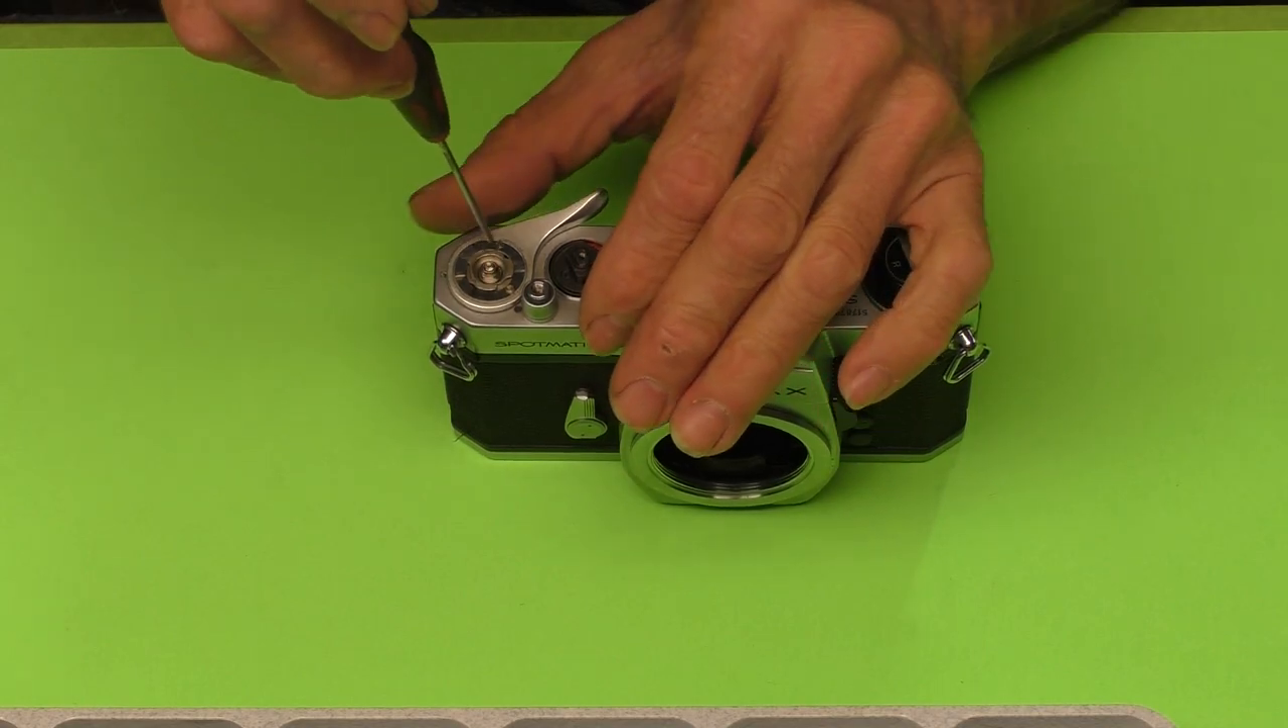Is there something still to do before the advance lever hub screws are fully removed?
Yes.